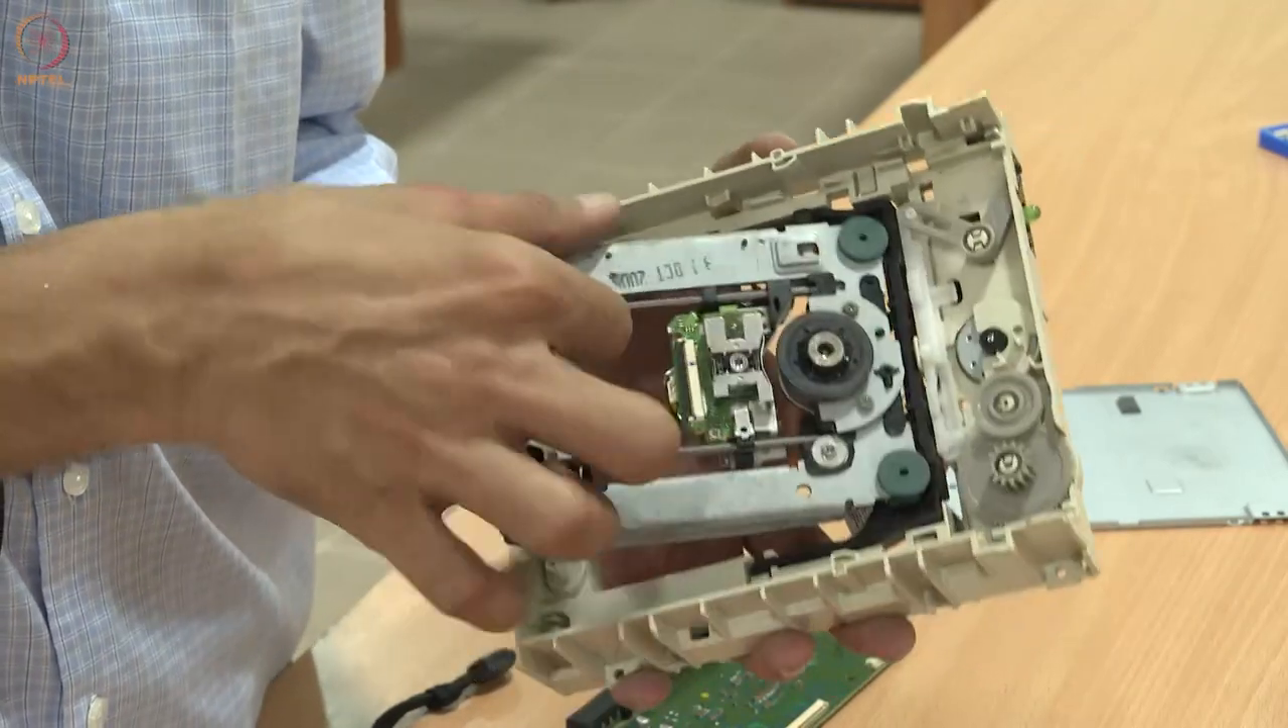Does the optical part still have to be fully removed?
Yes.